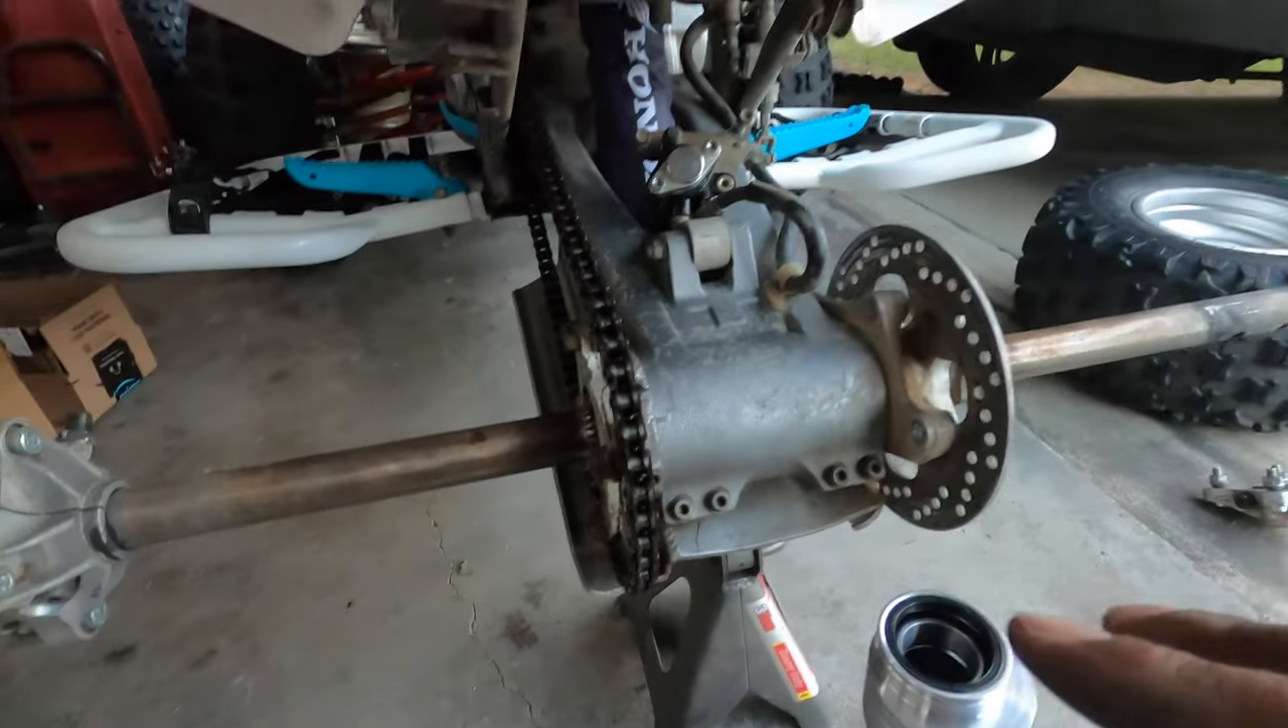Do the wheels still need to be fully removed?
No.